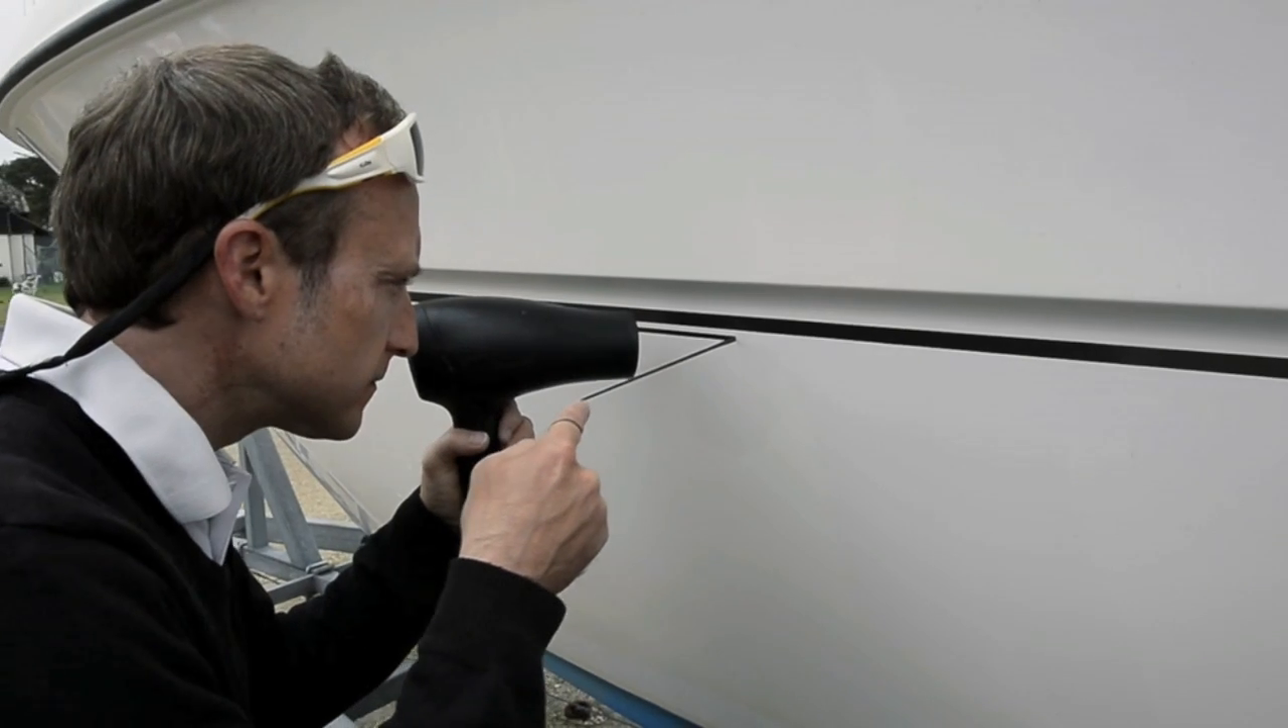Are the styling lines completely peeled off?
No.